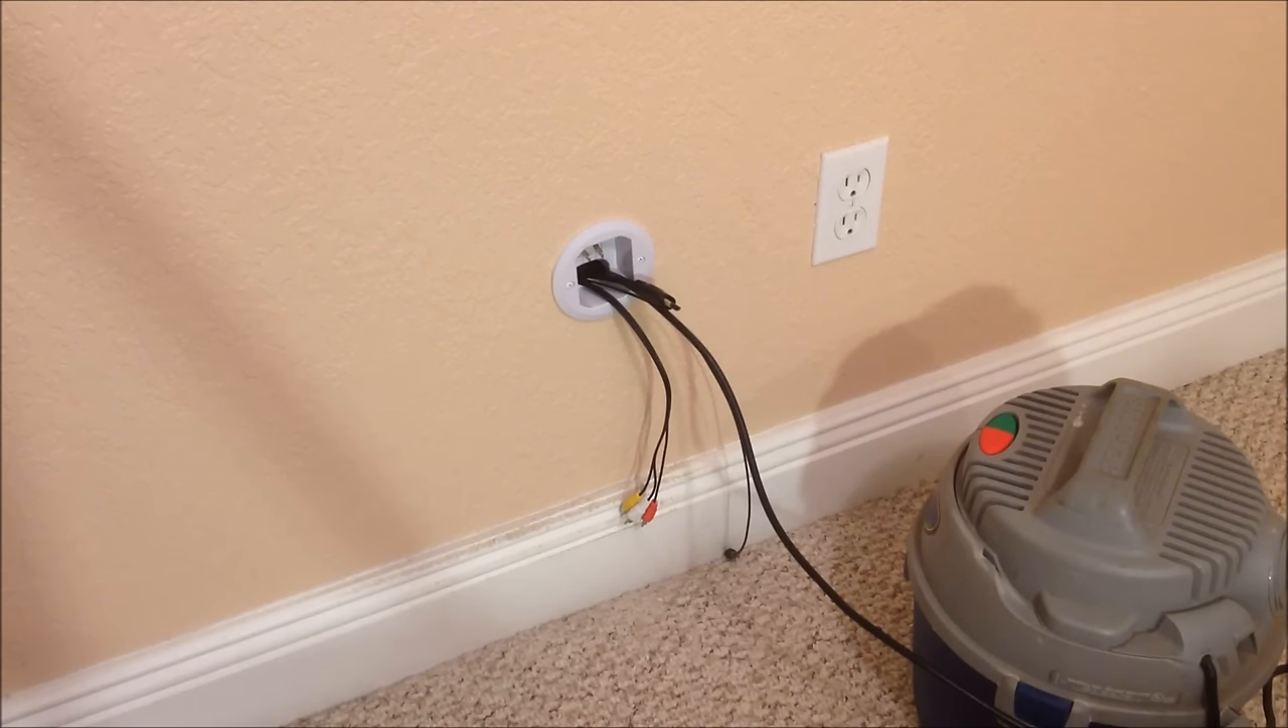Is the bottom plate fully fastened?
Yes.